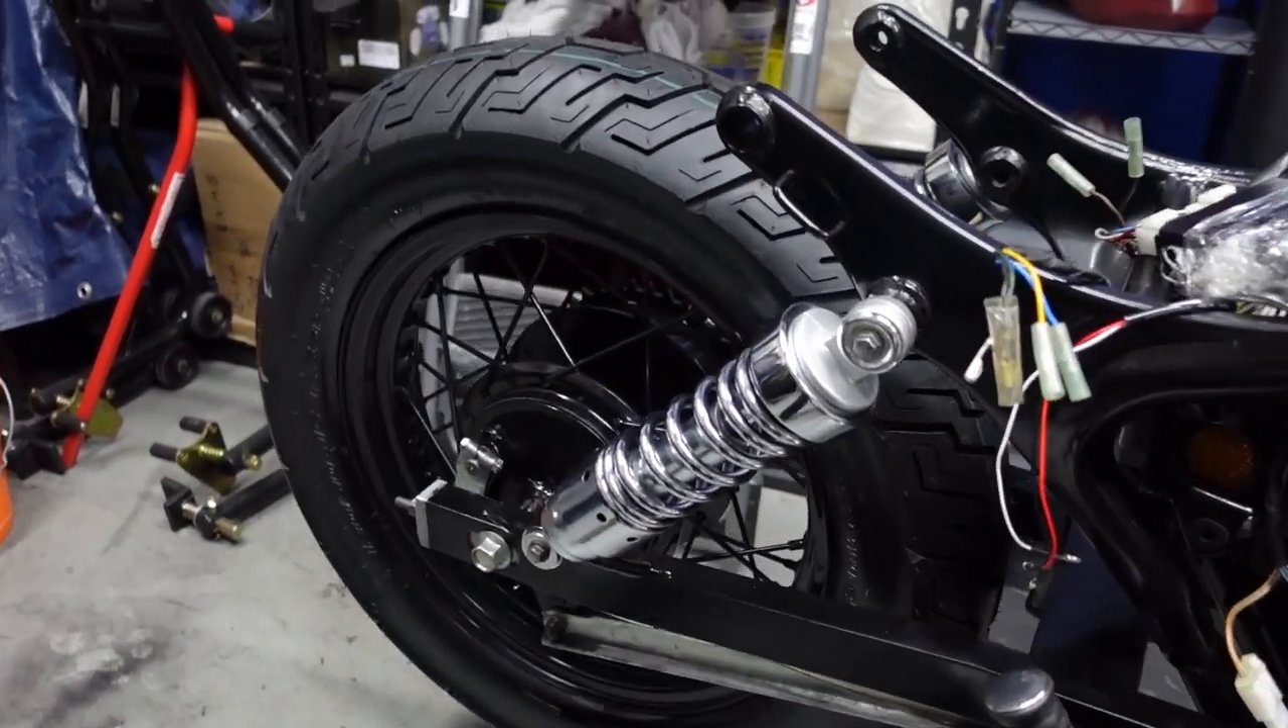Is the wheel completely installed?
Yes.